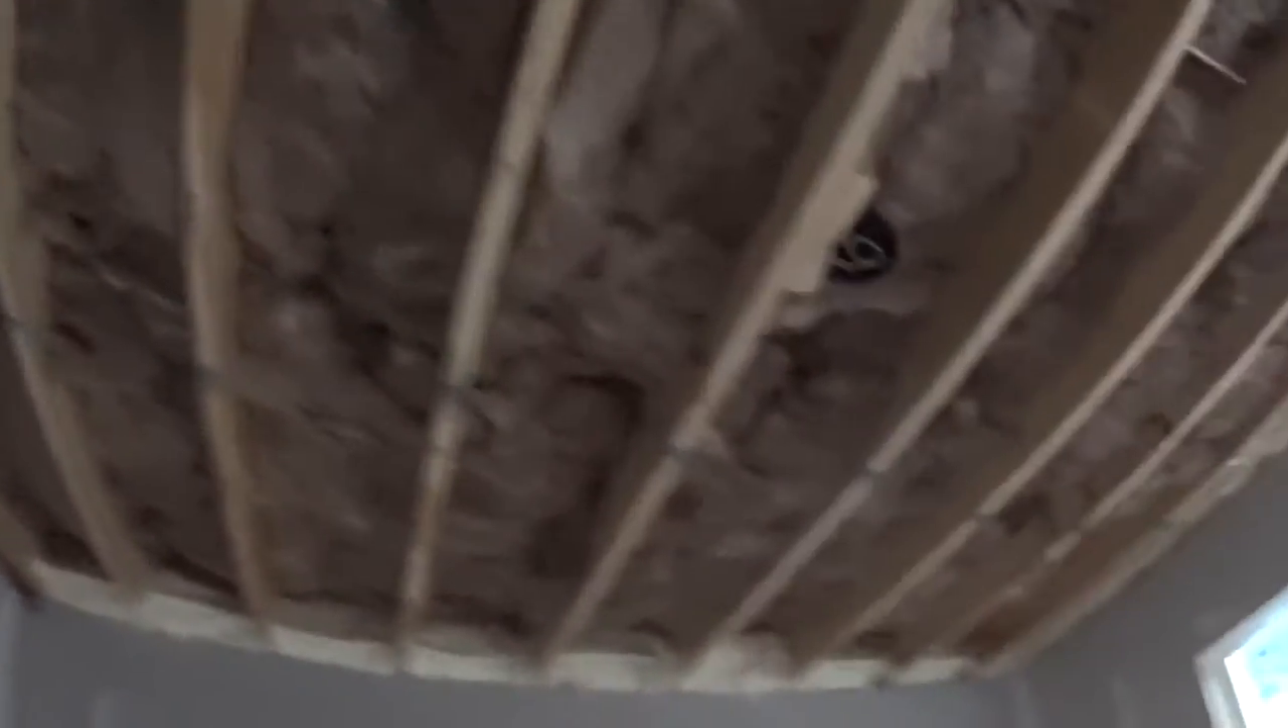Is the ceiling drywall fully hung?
No.